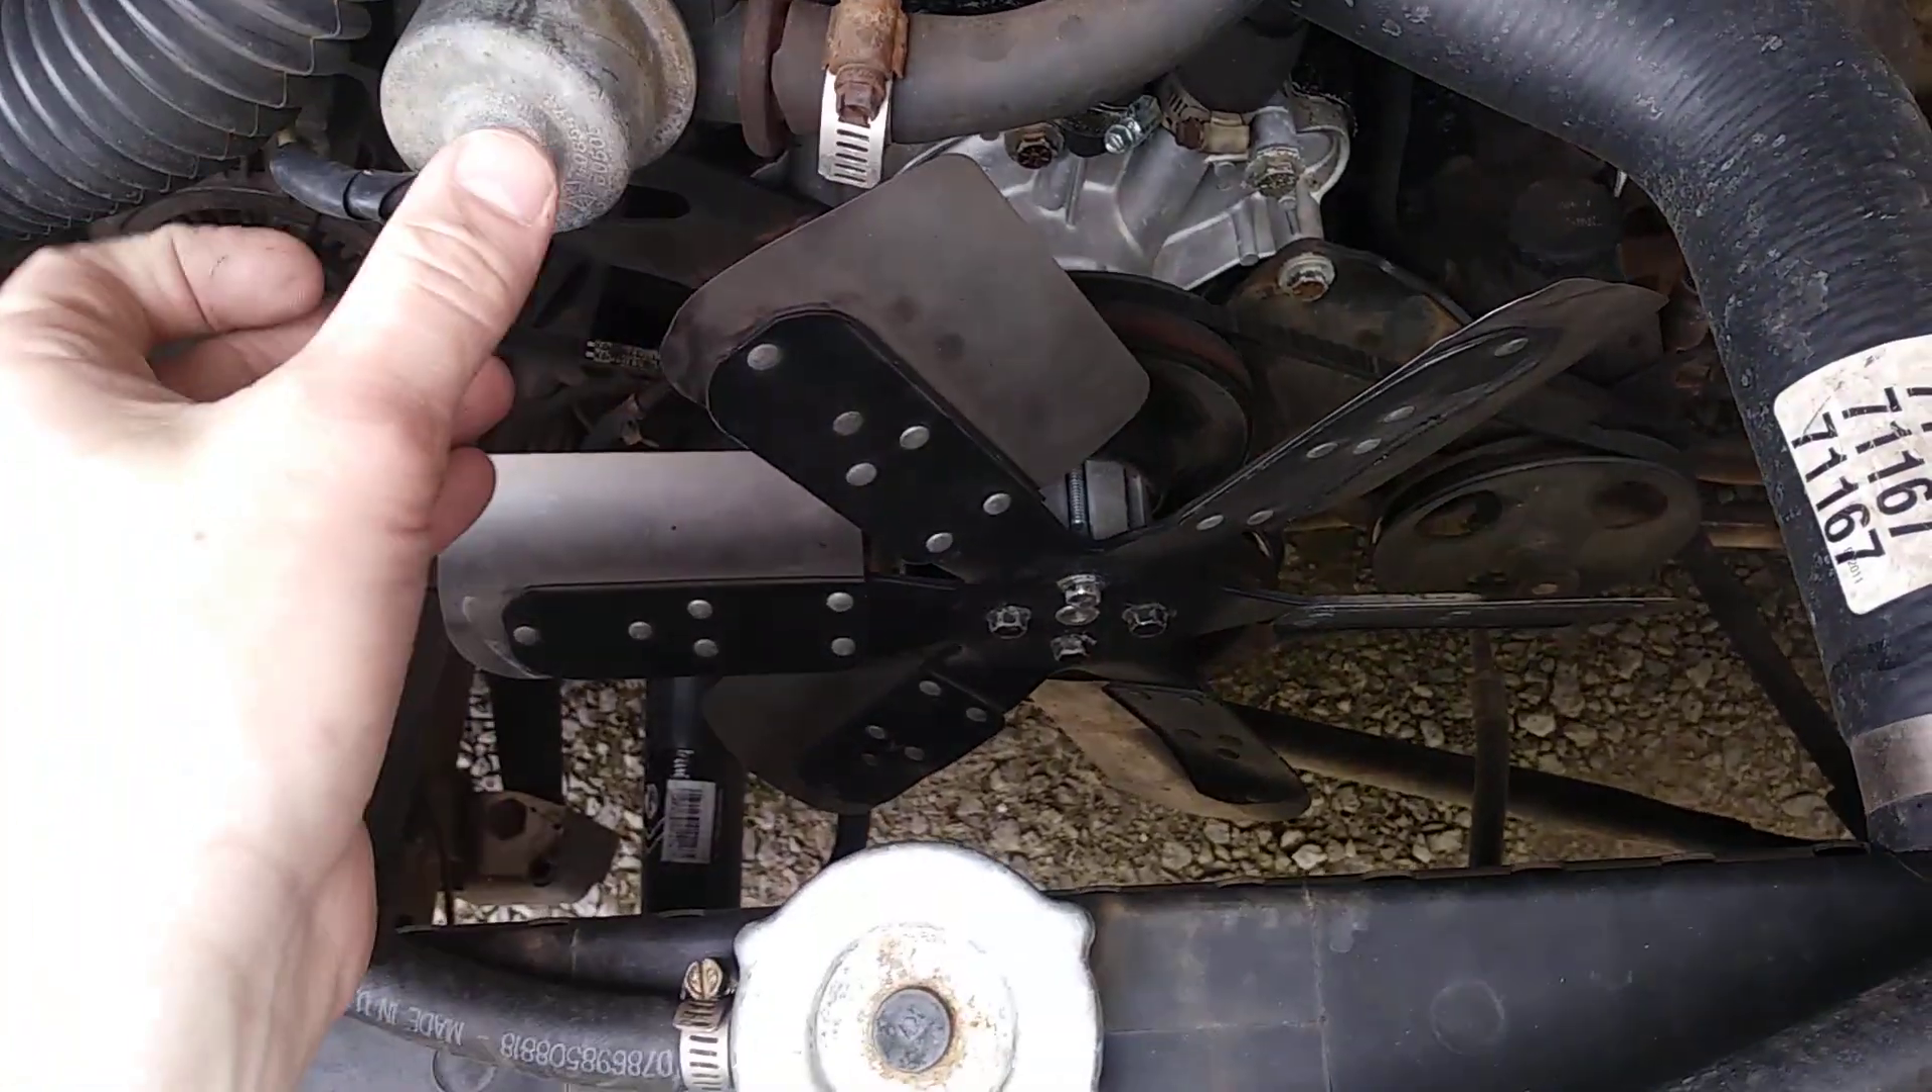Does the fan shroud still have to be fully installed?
Yes.